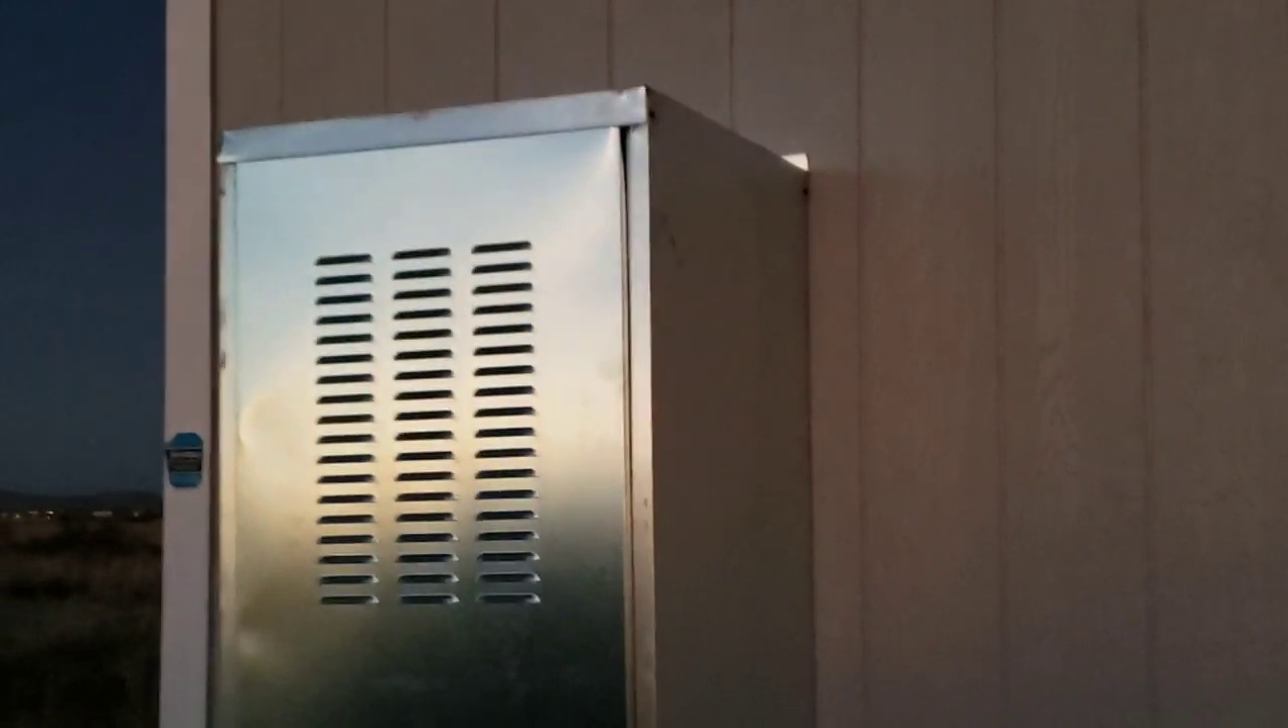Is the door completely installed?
Yes.